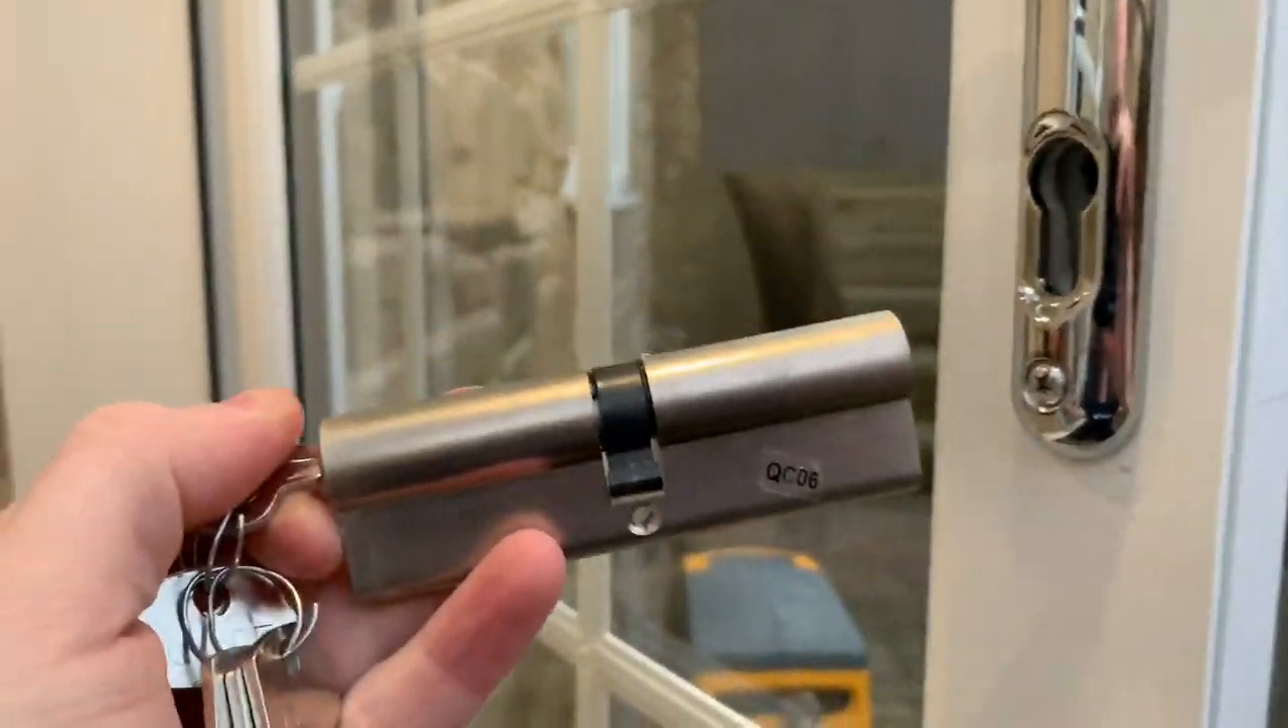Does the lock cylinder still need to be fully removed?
No.